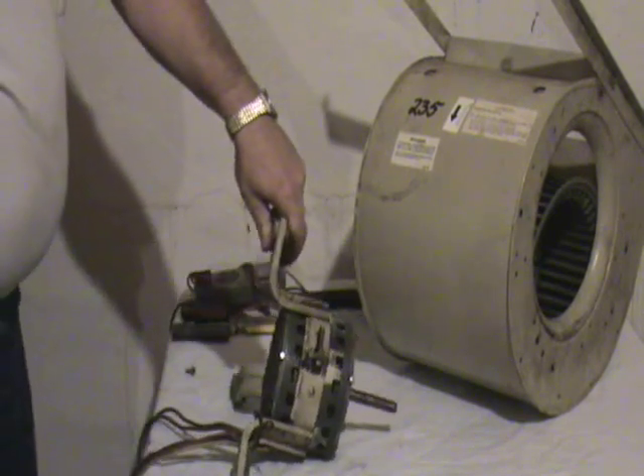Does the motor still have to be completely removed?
No.